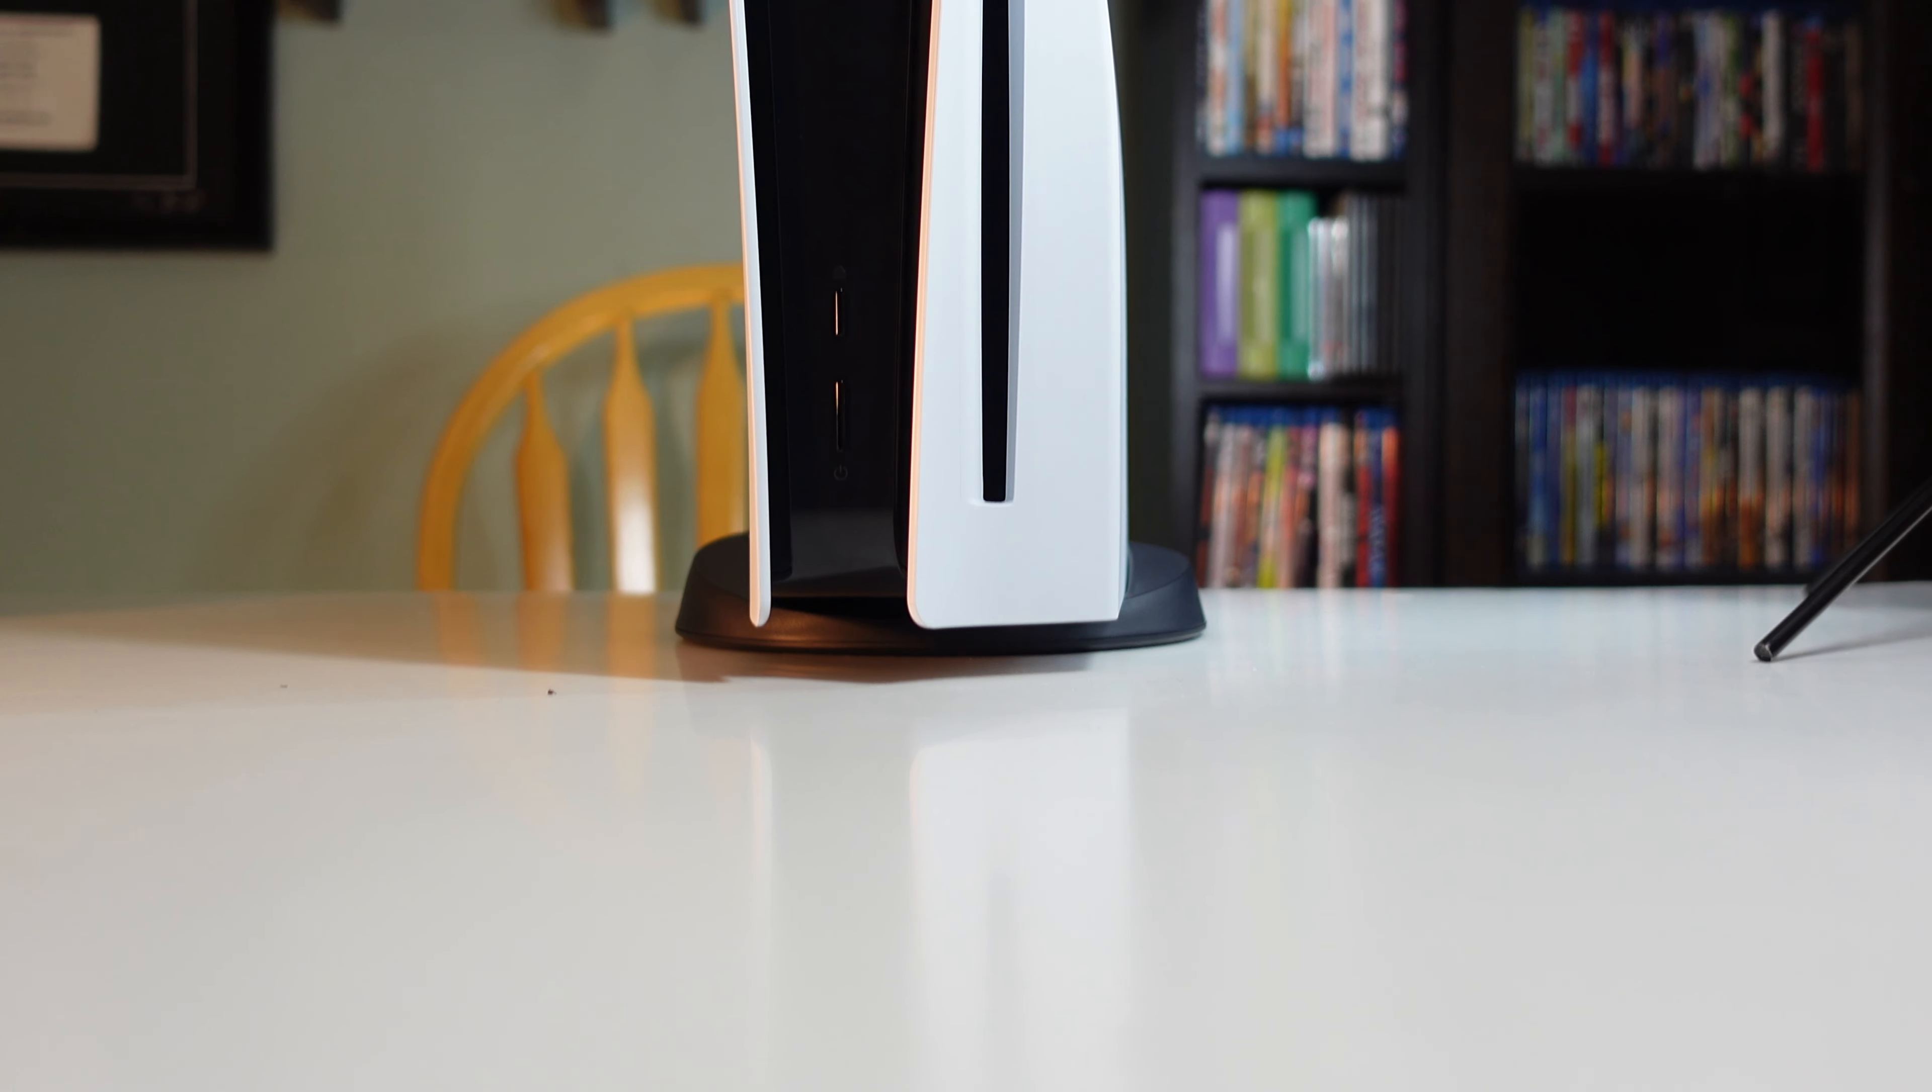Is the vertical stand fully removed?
No.